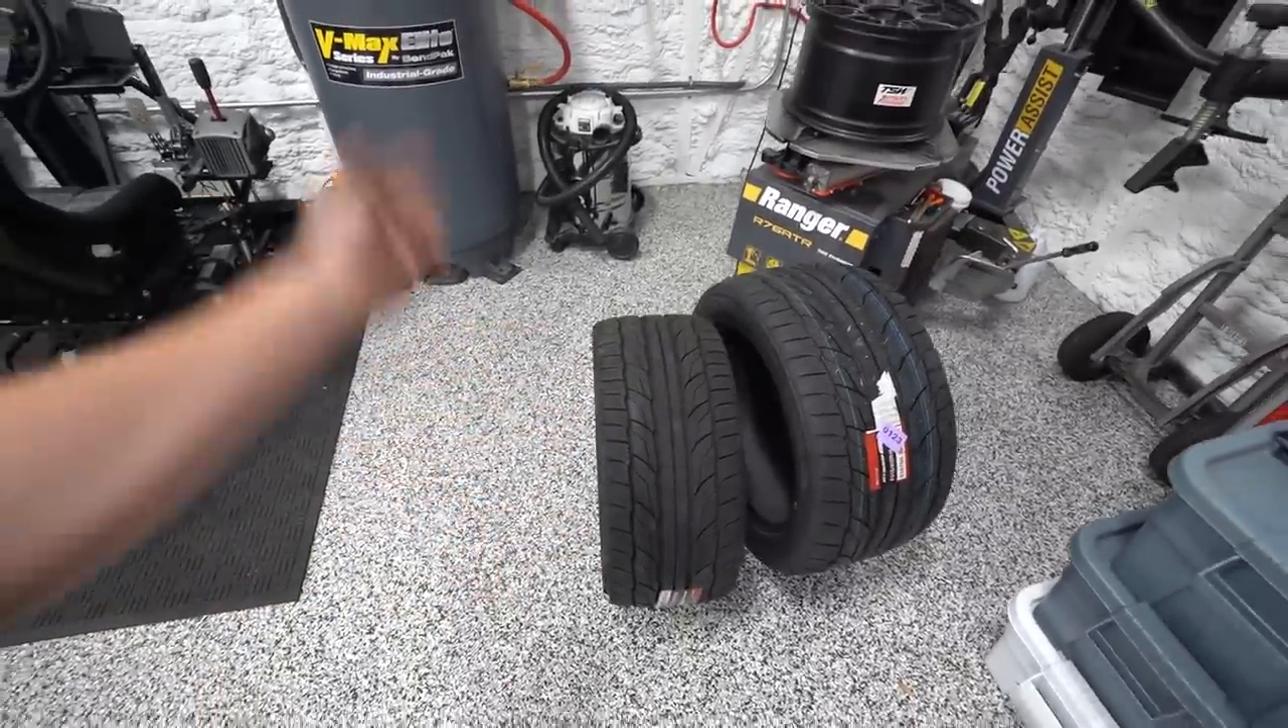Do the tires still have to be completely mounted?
Yes.